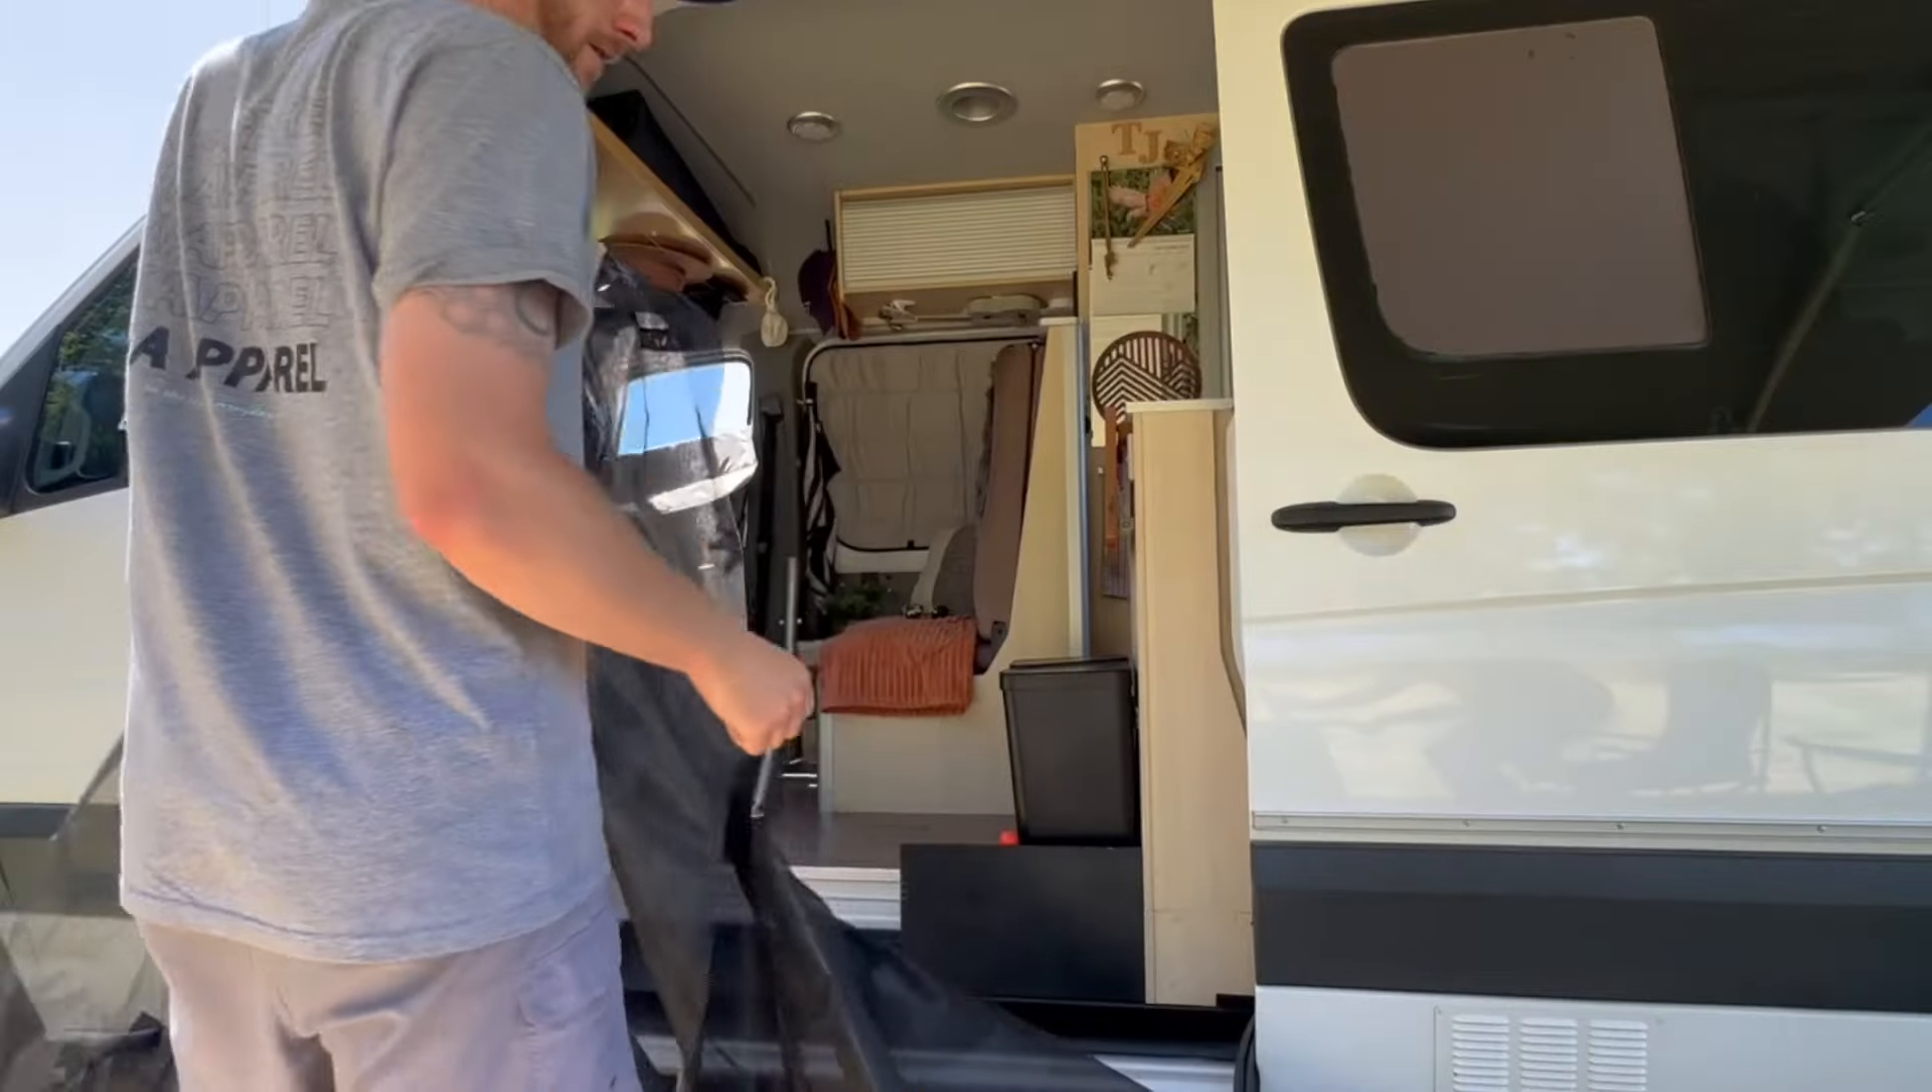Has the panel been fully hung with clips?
No.